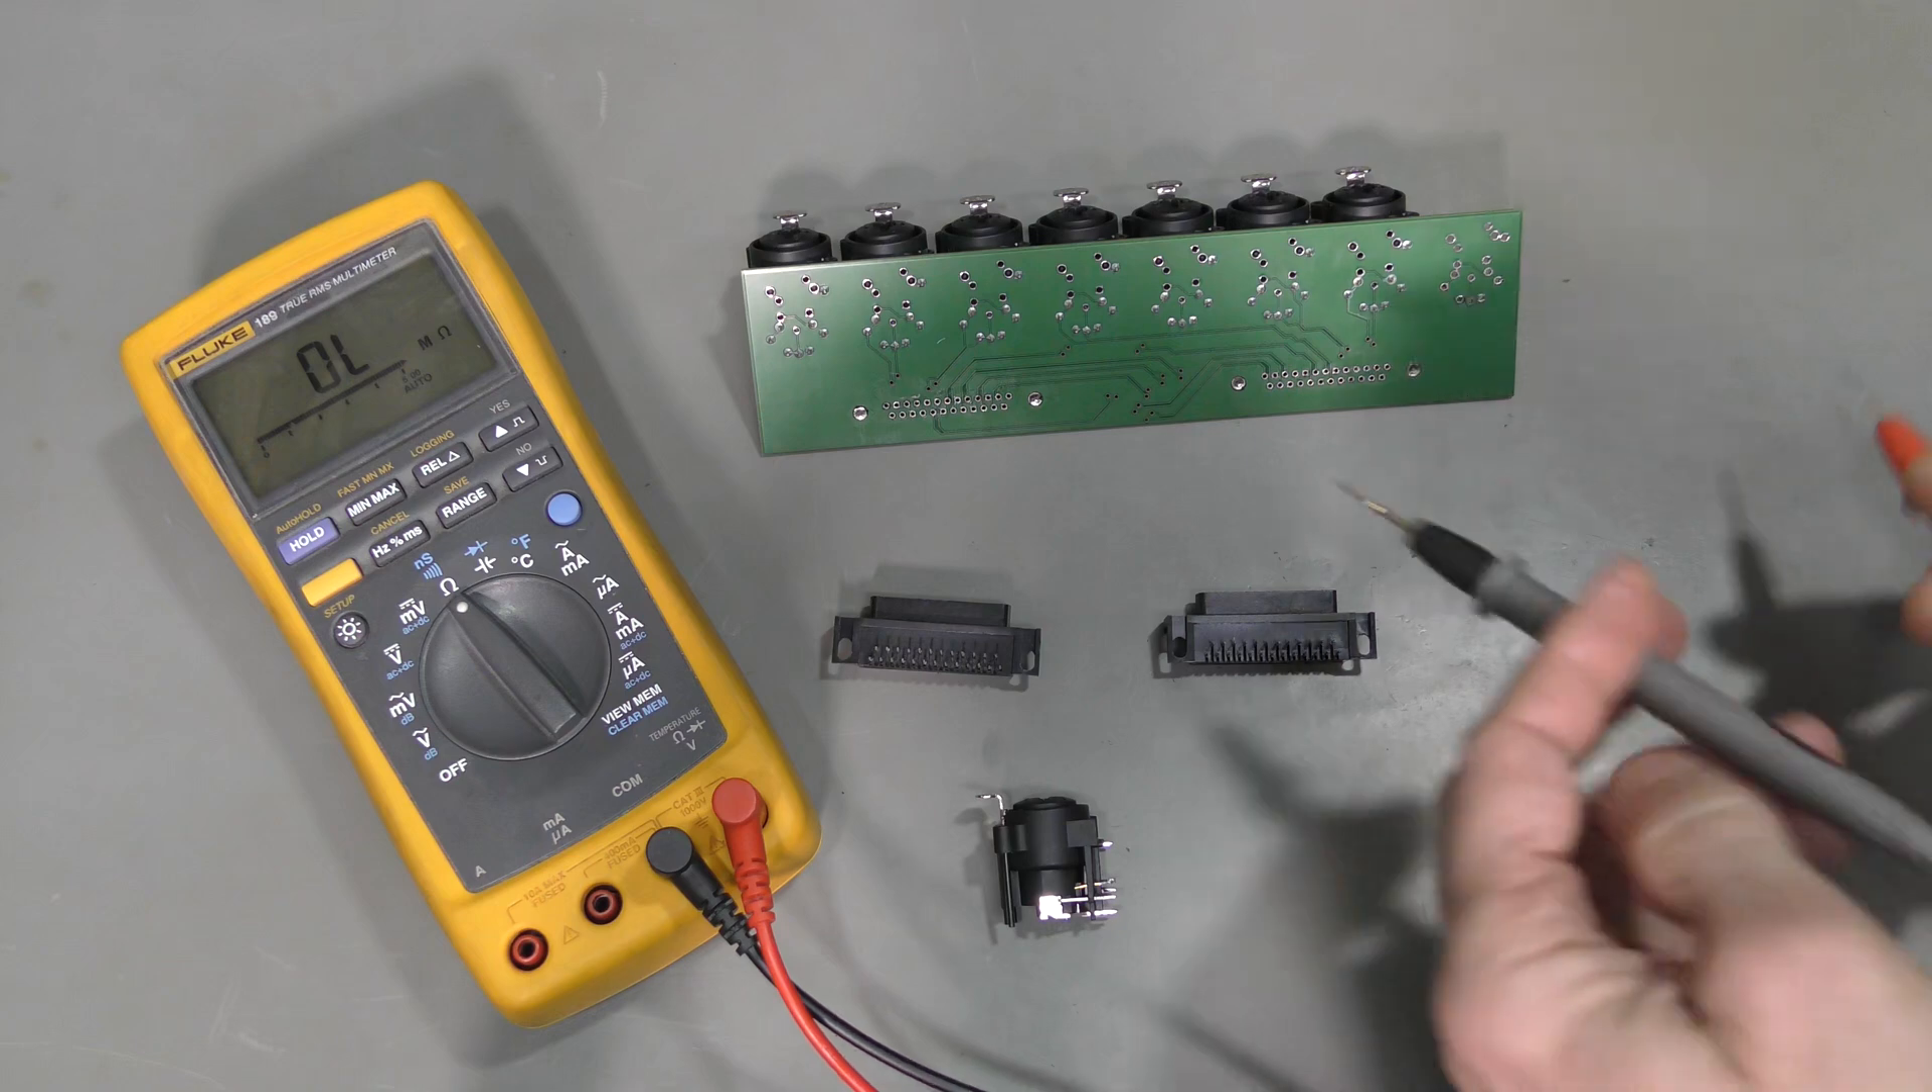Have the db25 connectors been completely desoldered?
Yes.